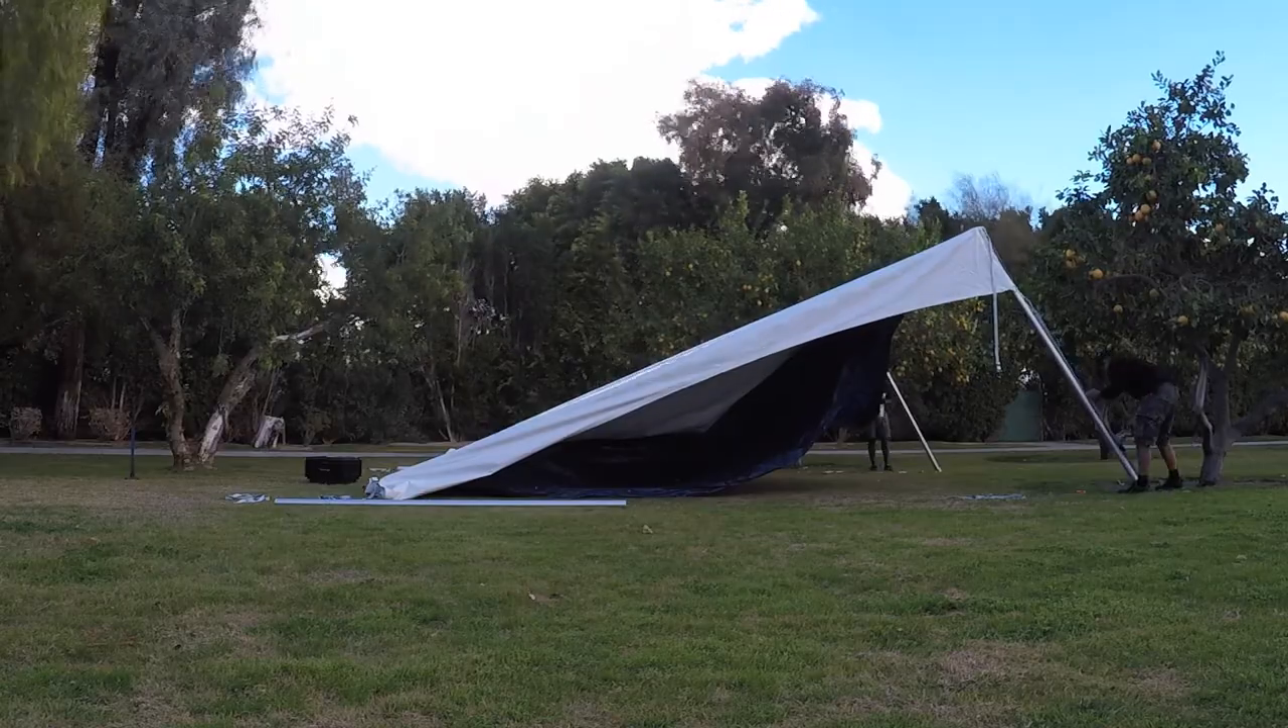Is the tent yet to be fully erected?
Yes.